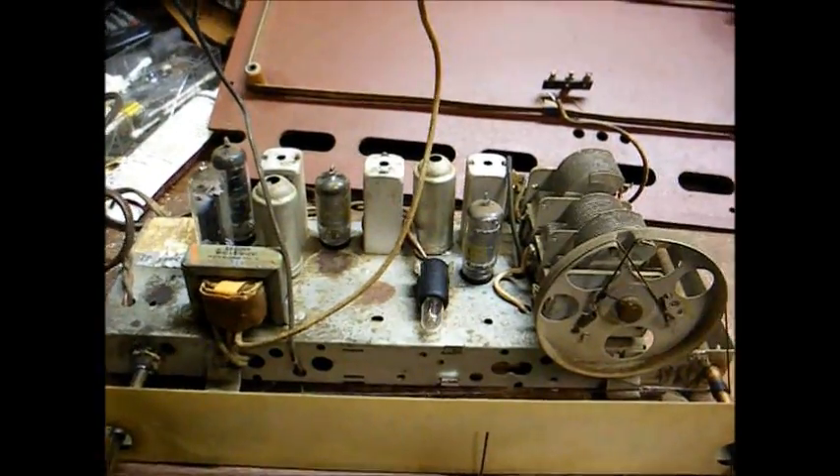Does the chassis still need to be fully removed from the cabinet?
No.